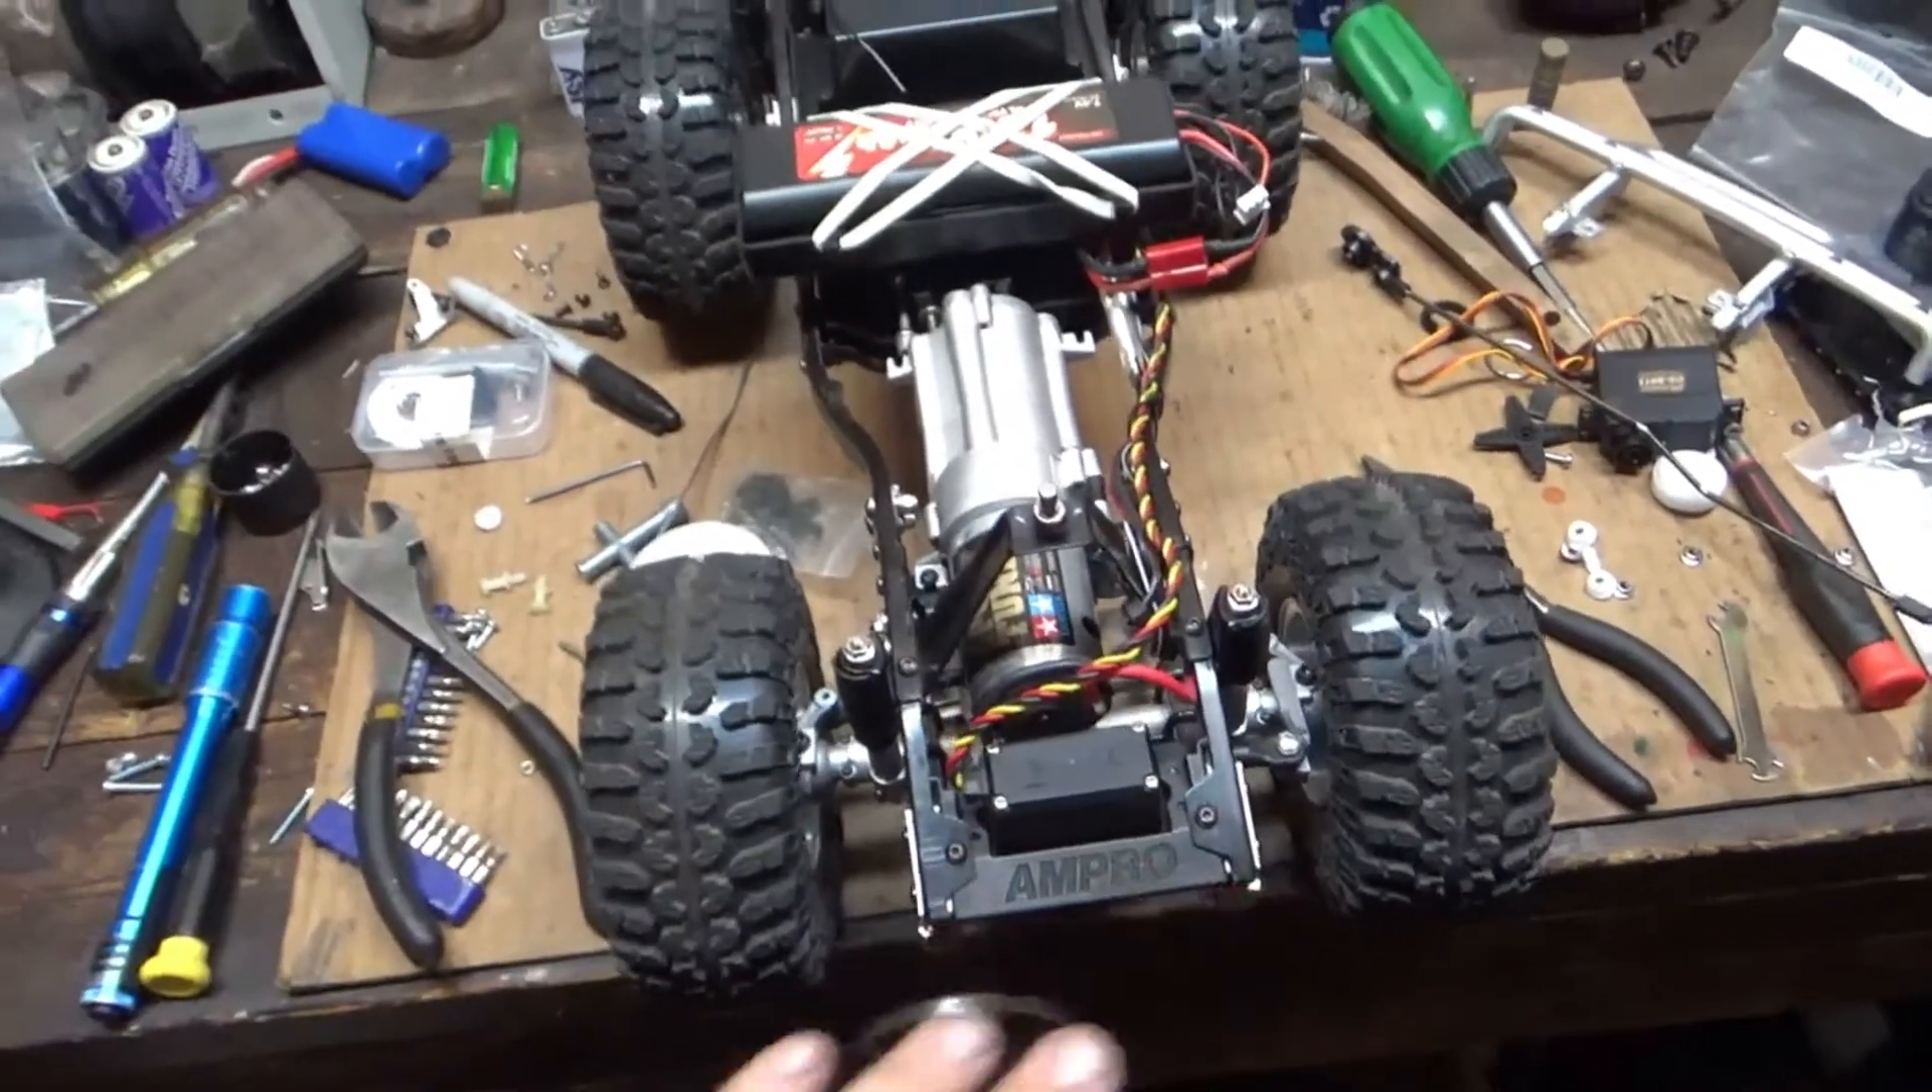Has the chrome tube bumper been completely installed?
No.